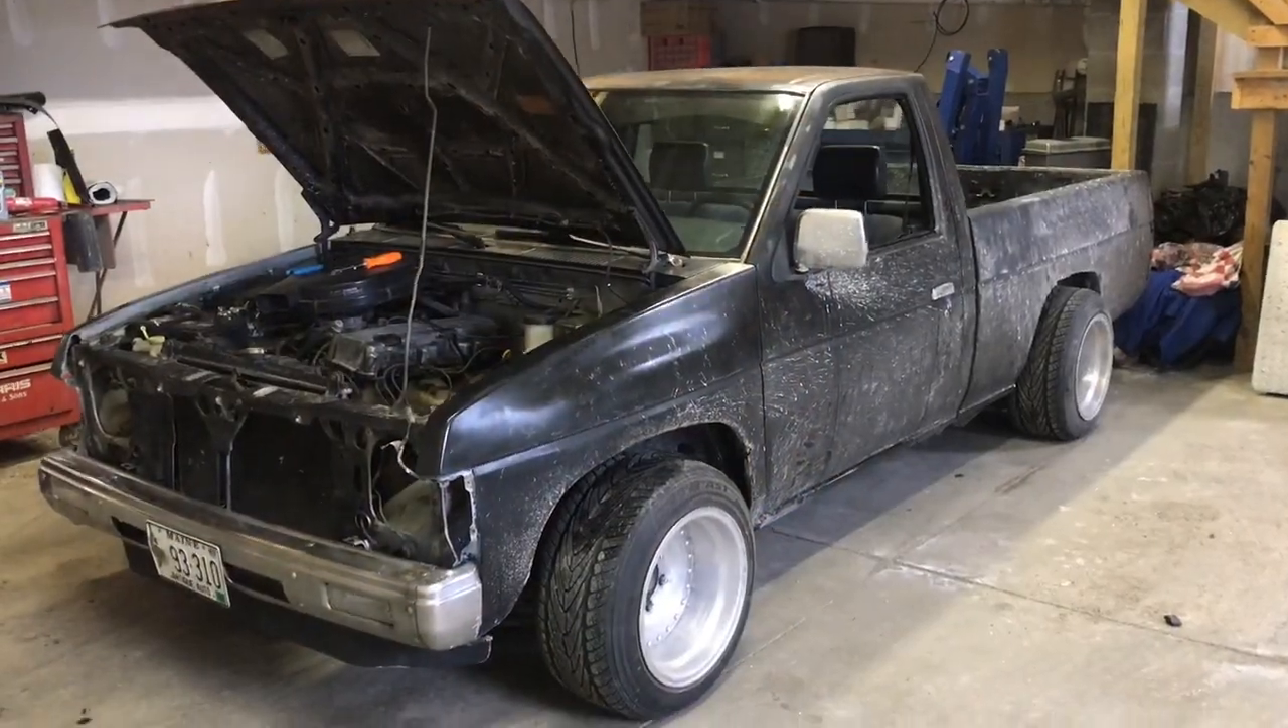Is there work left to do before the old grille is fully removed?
No.